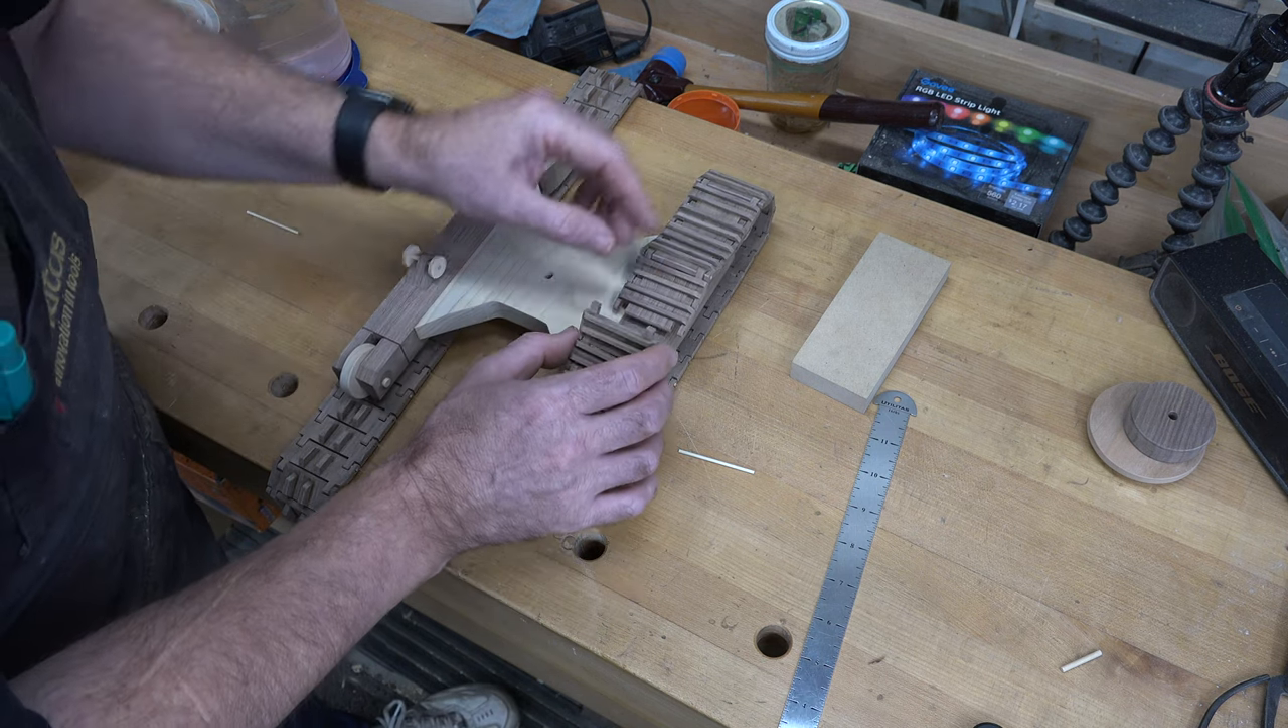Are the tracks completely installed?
No.